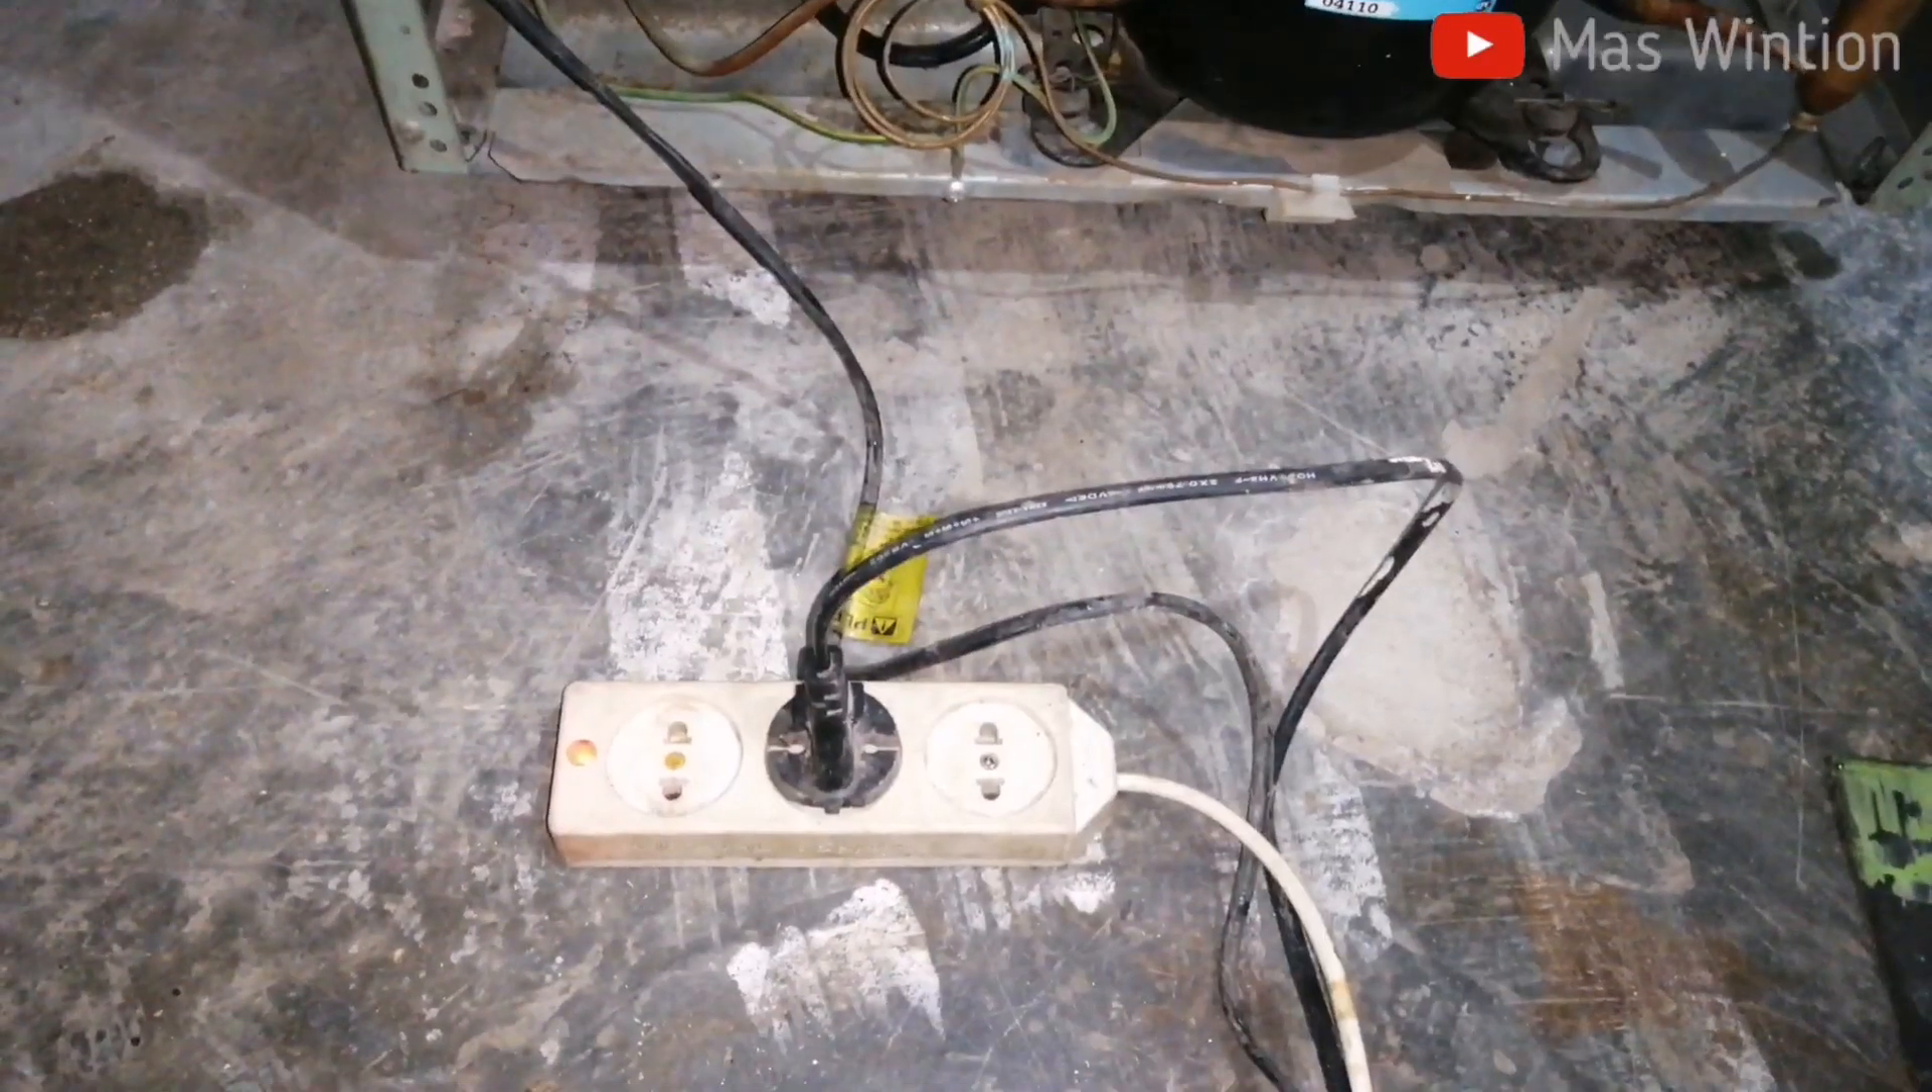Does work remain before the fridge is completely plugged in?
No.